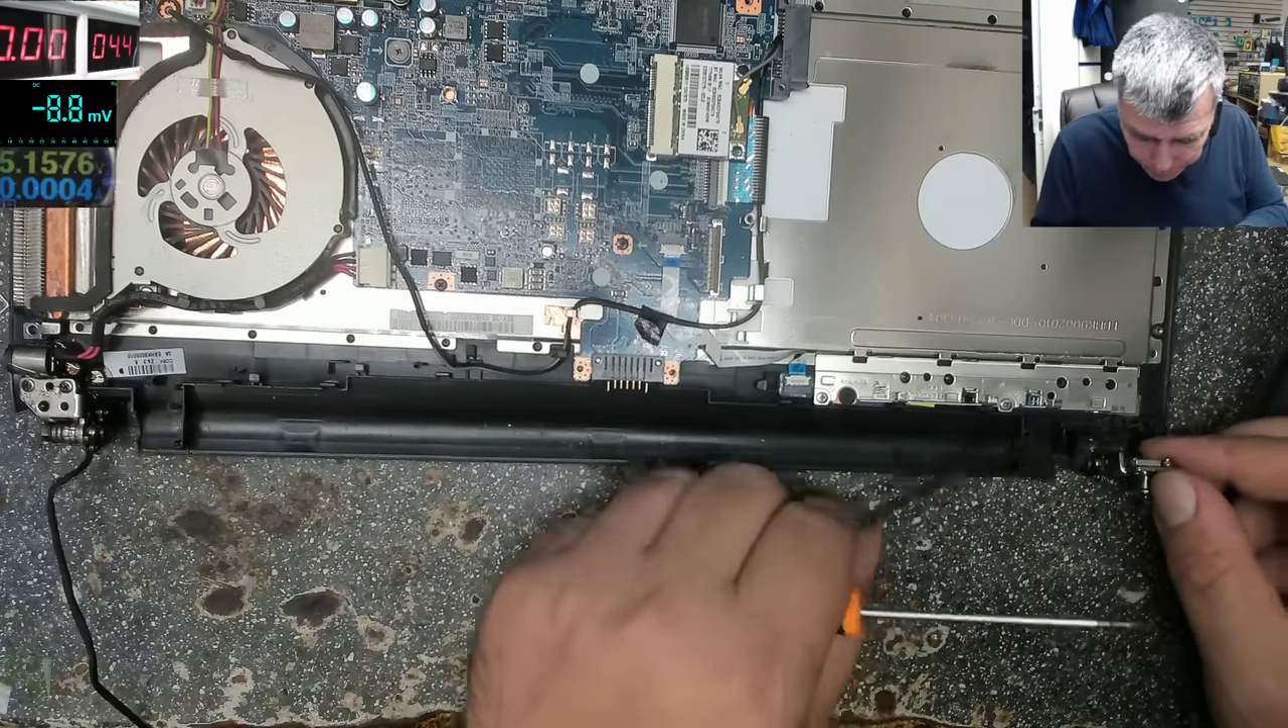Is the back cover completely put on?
No.